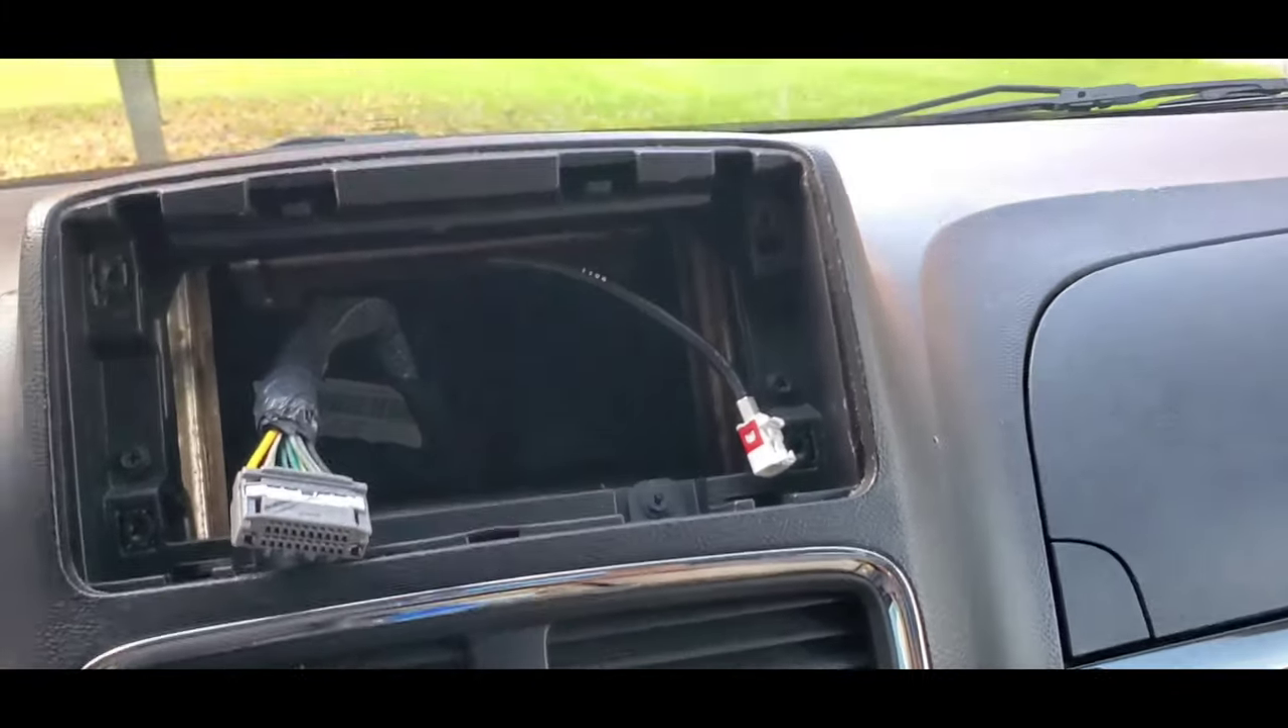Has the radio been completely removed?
Yes.